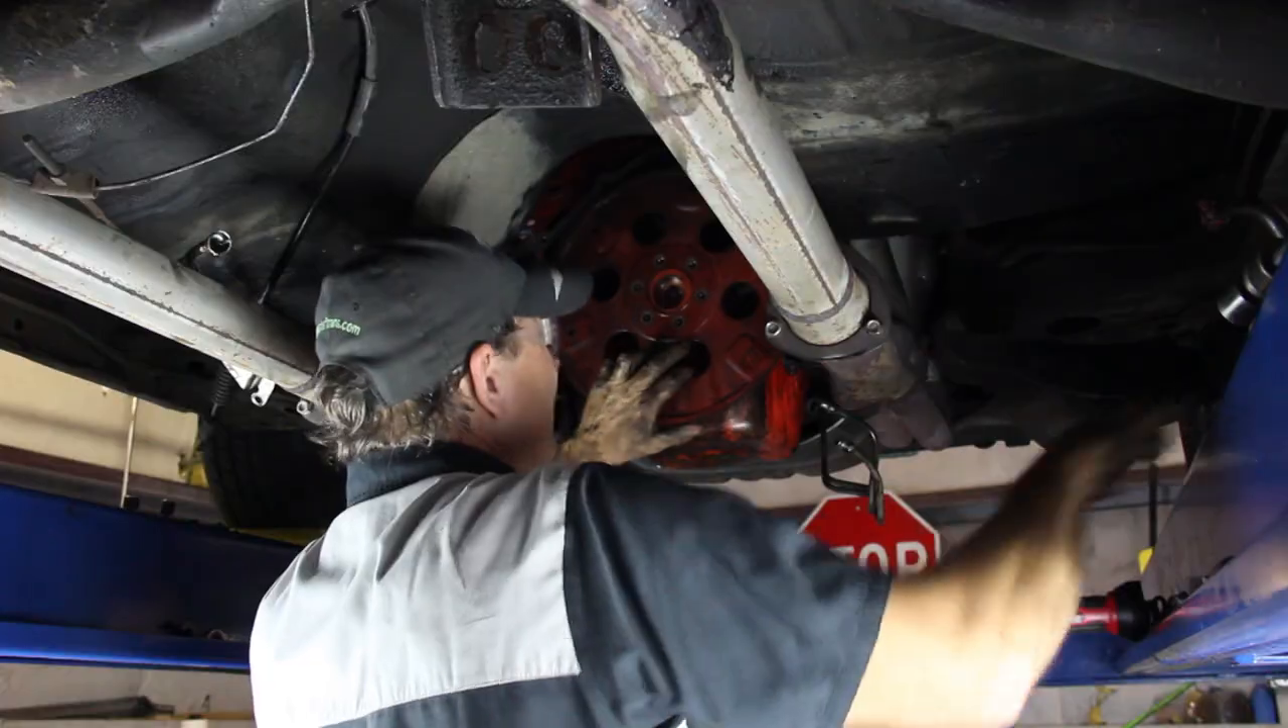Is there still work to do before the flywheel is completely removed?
Yes.